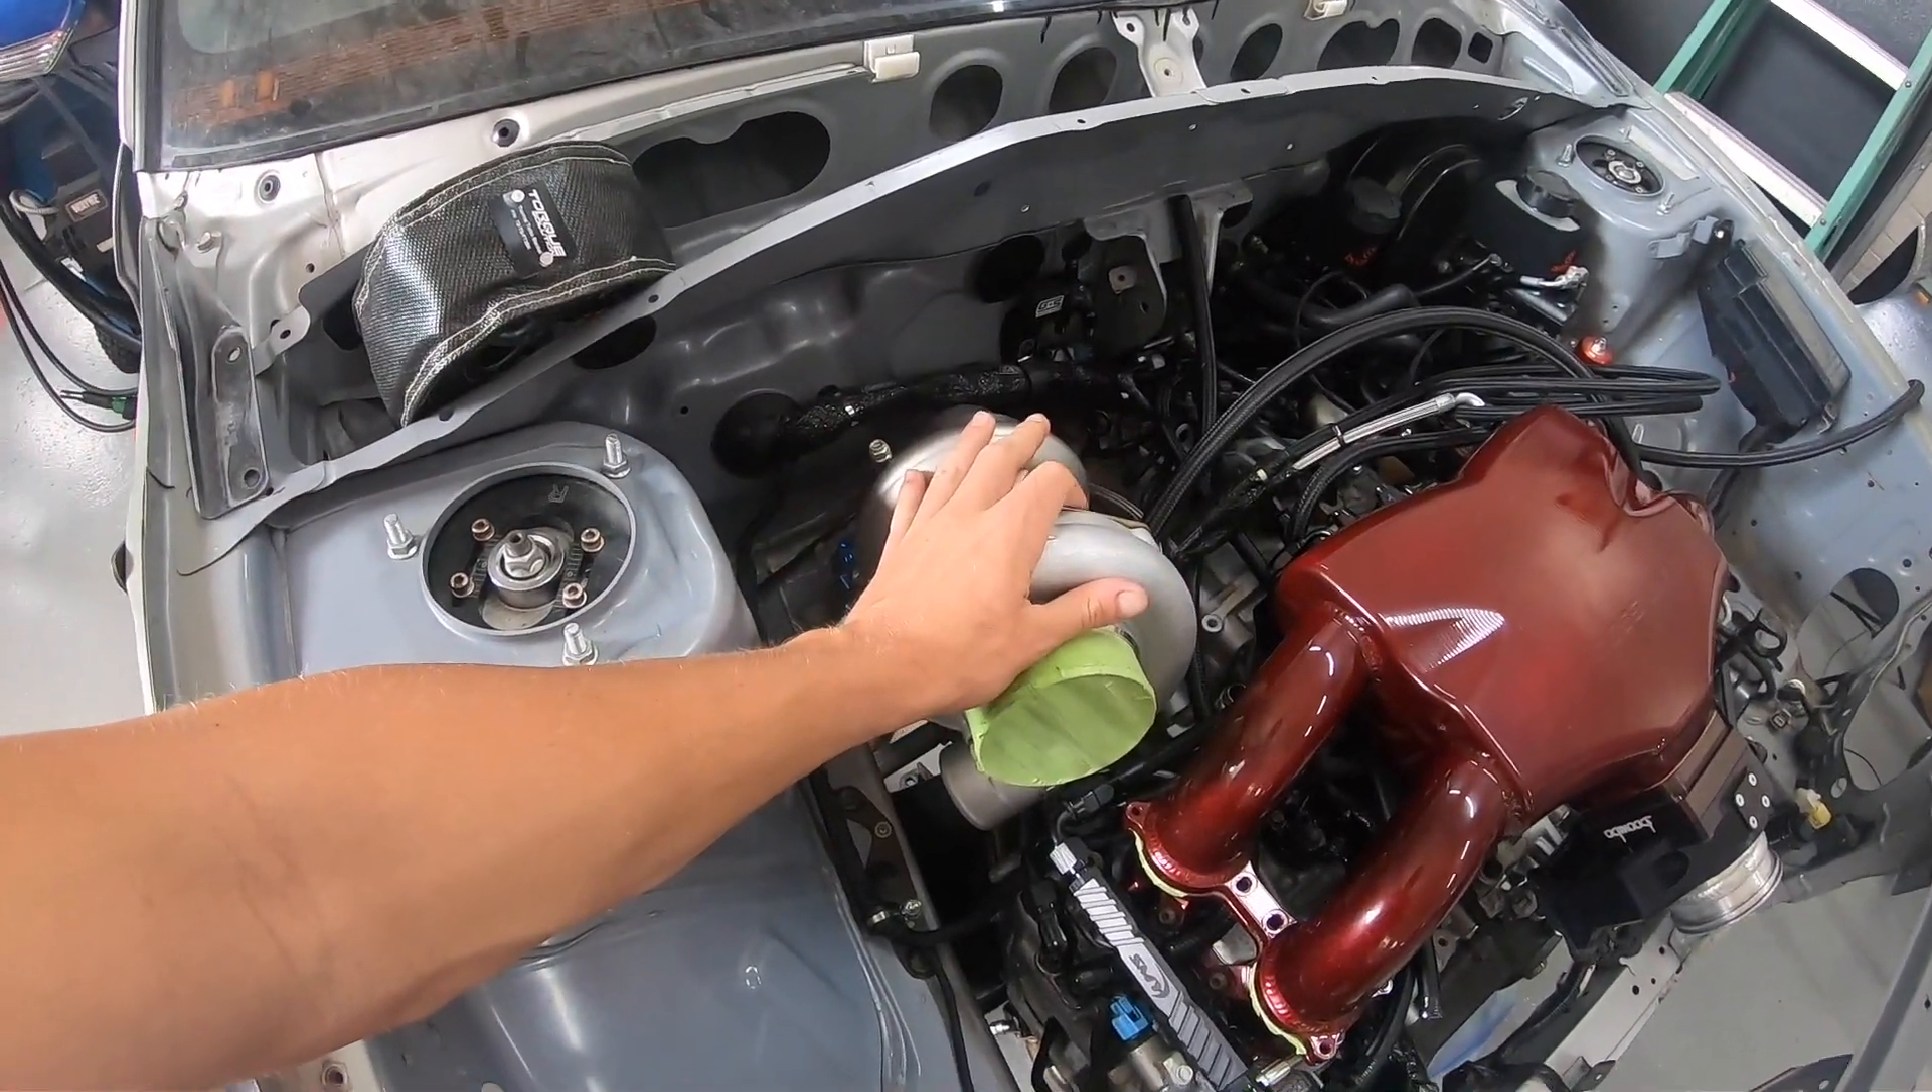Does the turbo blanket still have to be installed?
Yes.